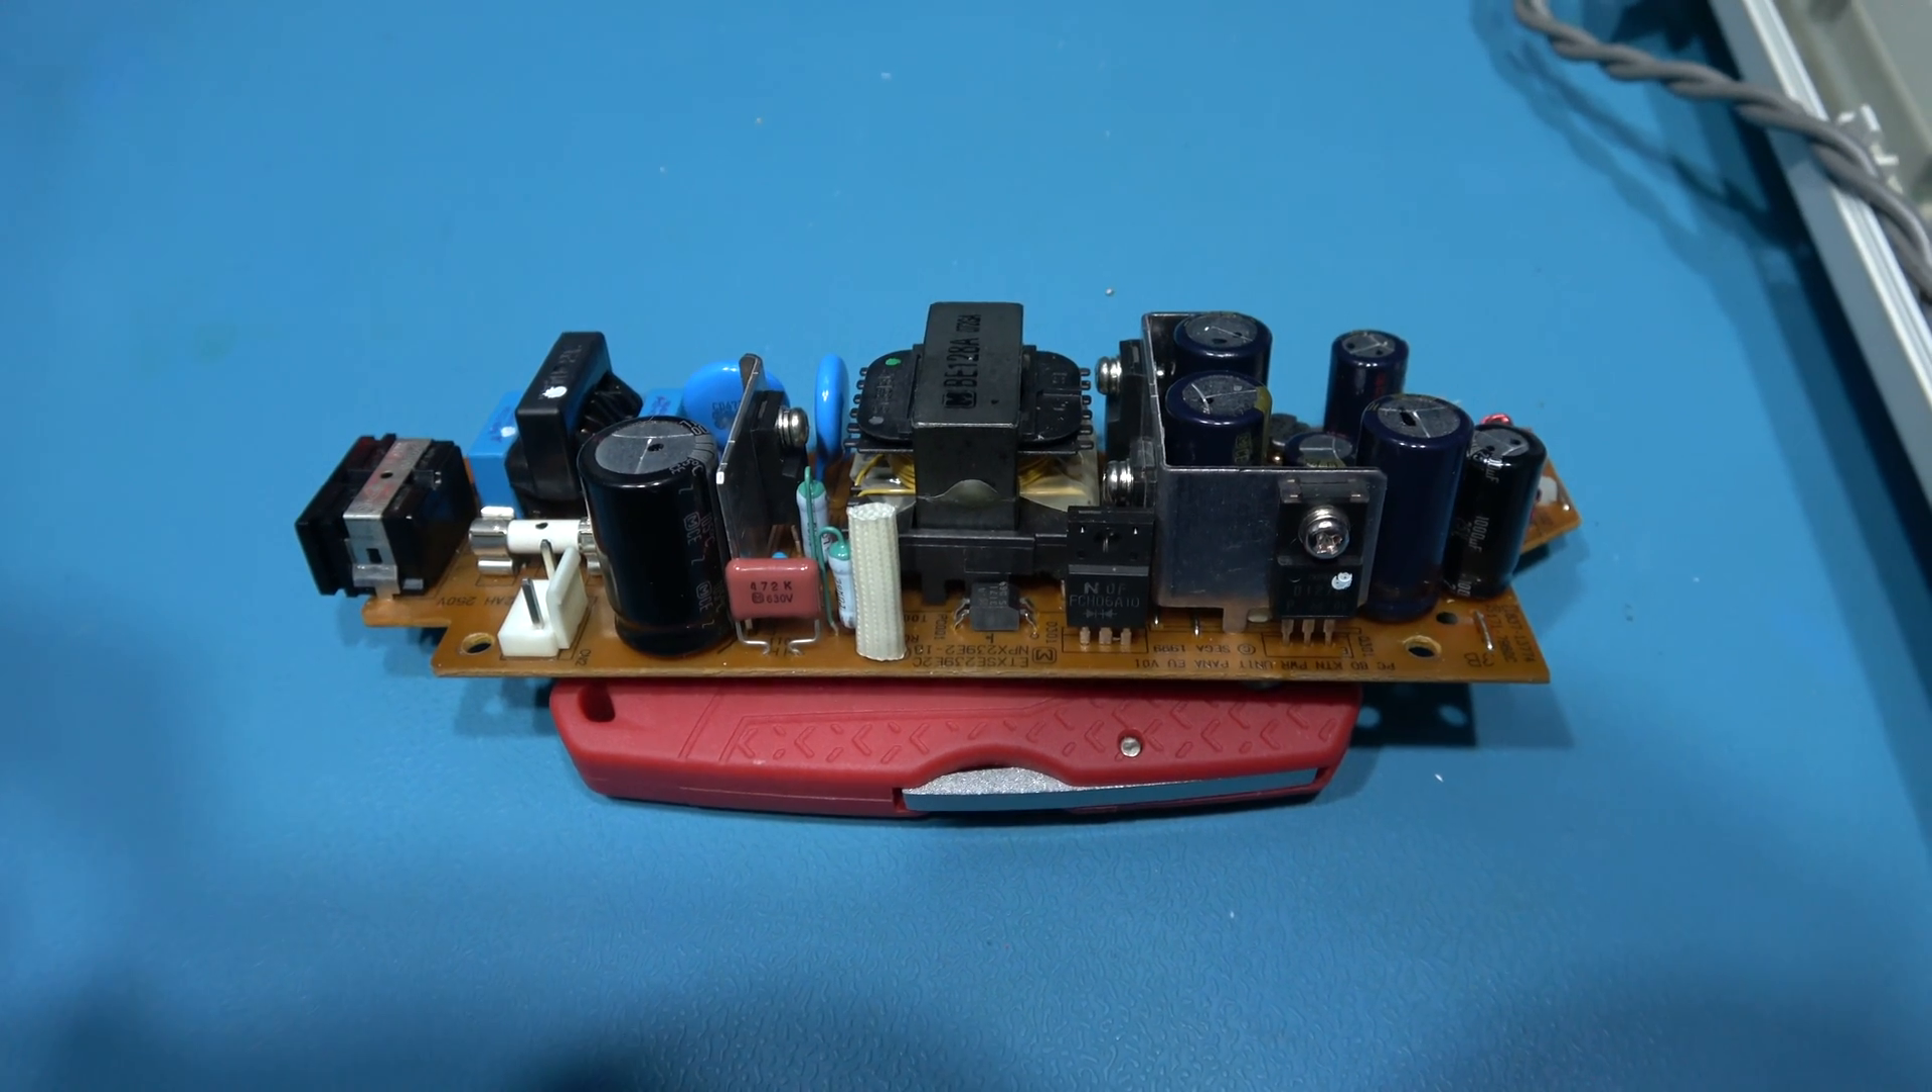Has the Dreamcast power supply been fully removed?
Yes.